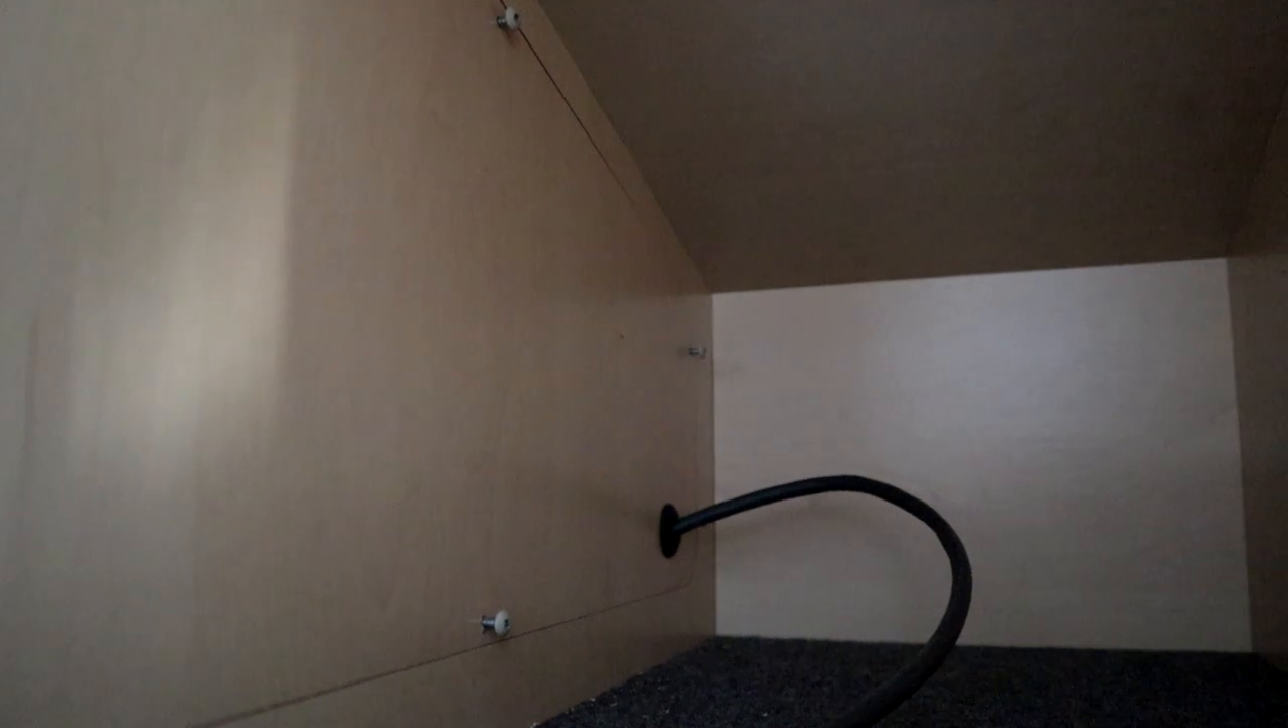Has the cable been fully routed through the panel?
Yes.